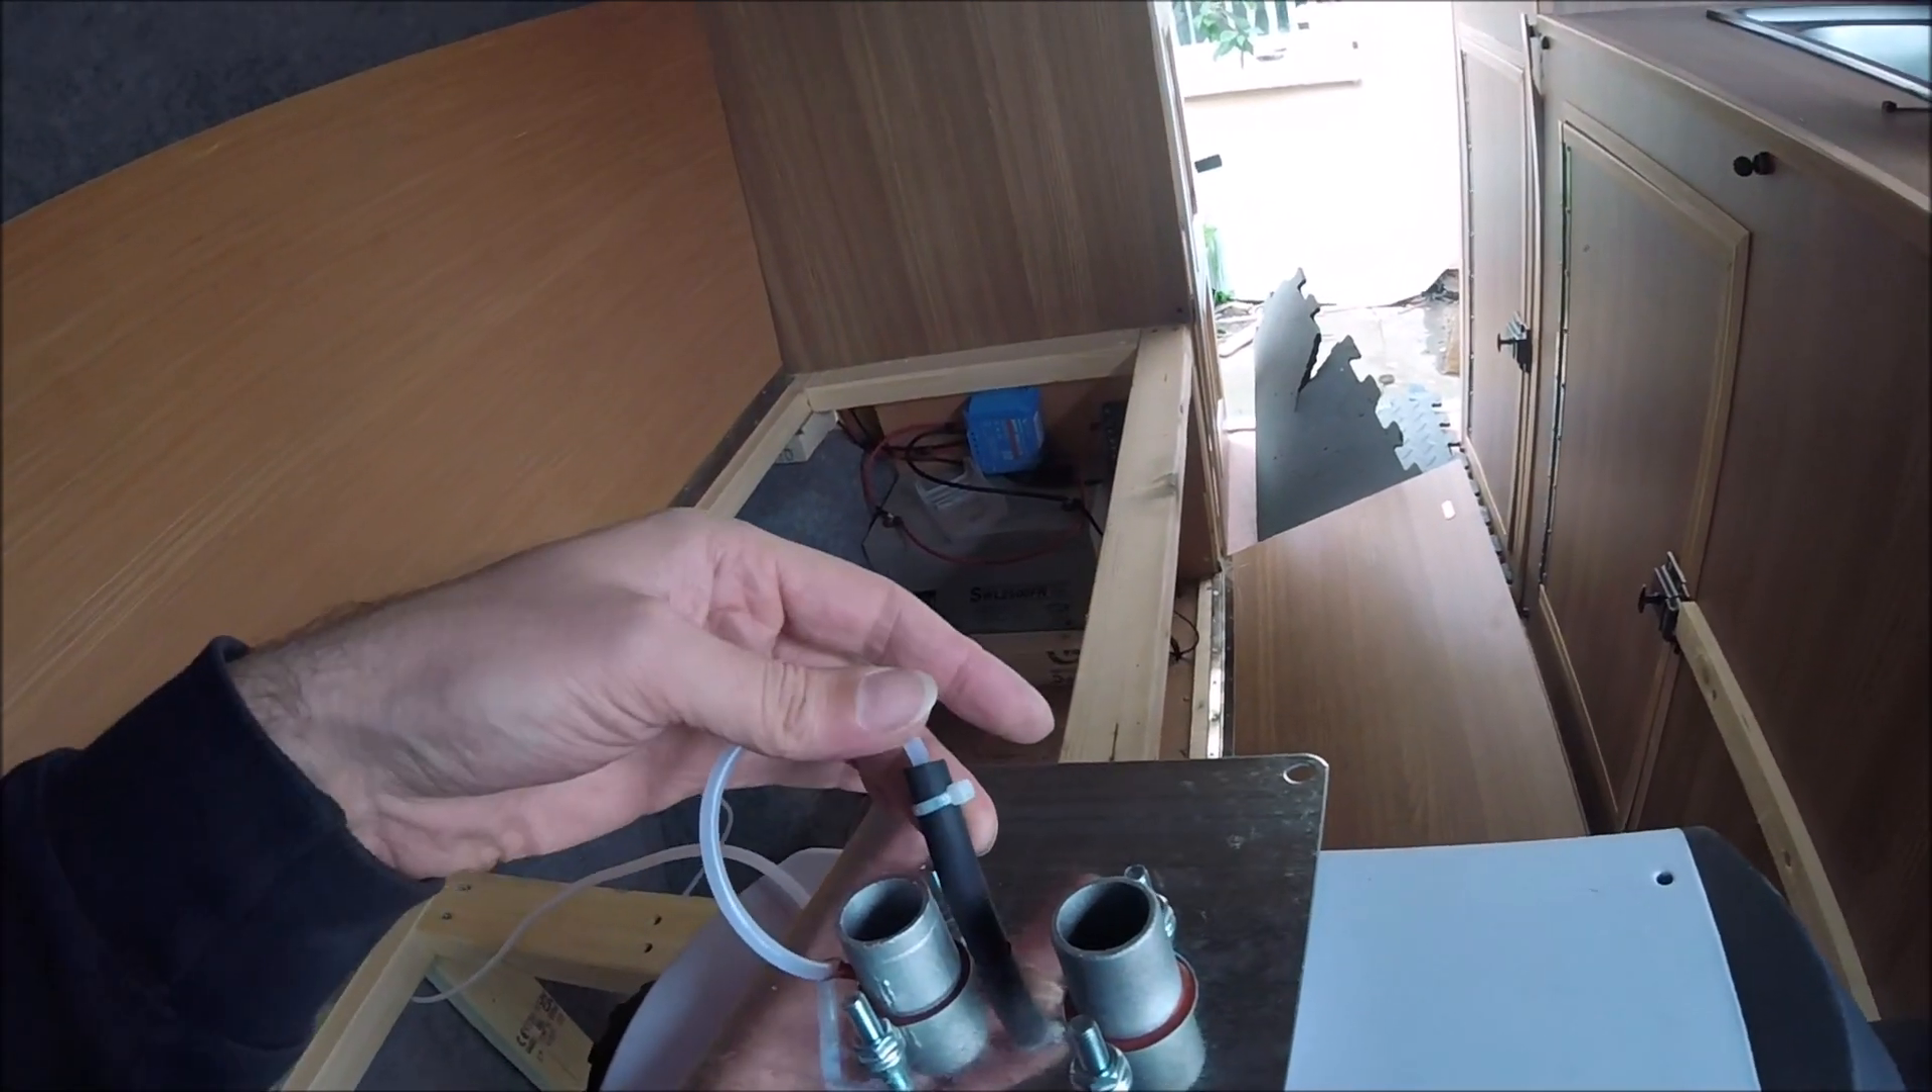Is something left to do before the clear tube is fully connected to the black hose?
No.